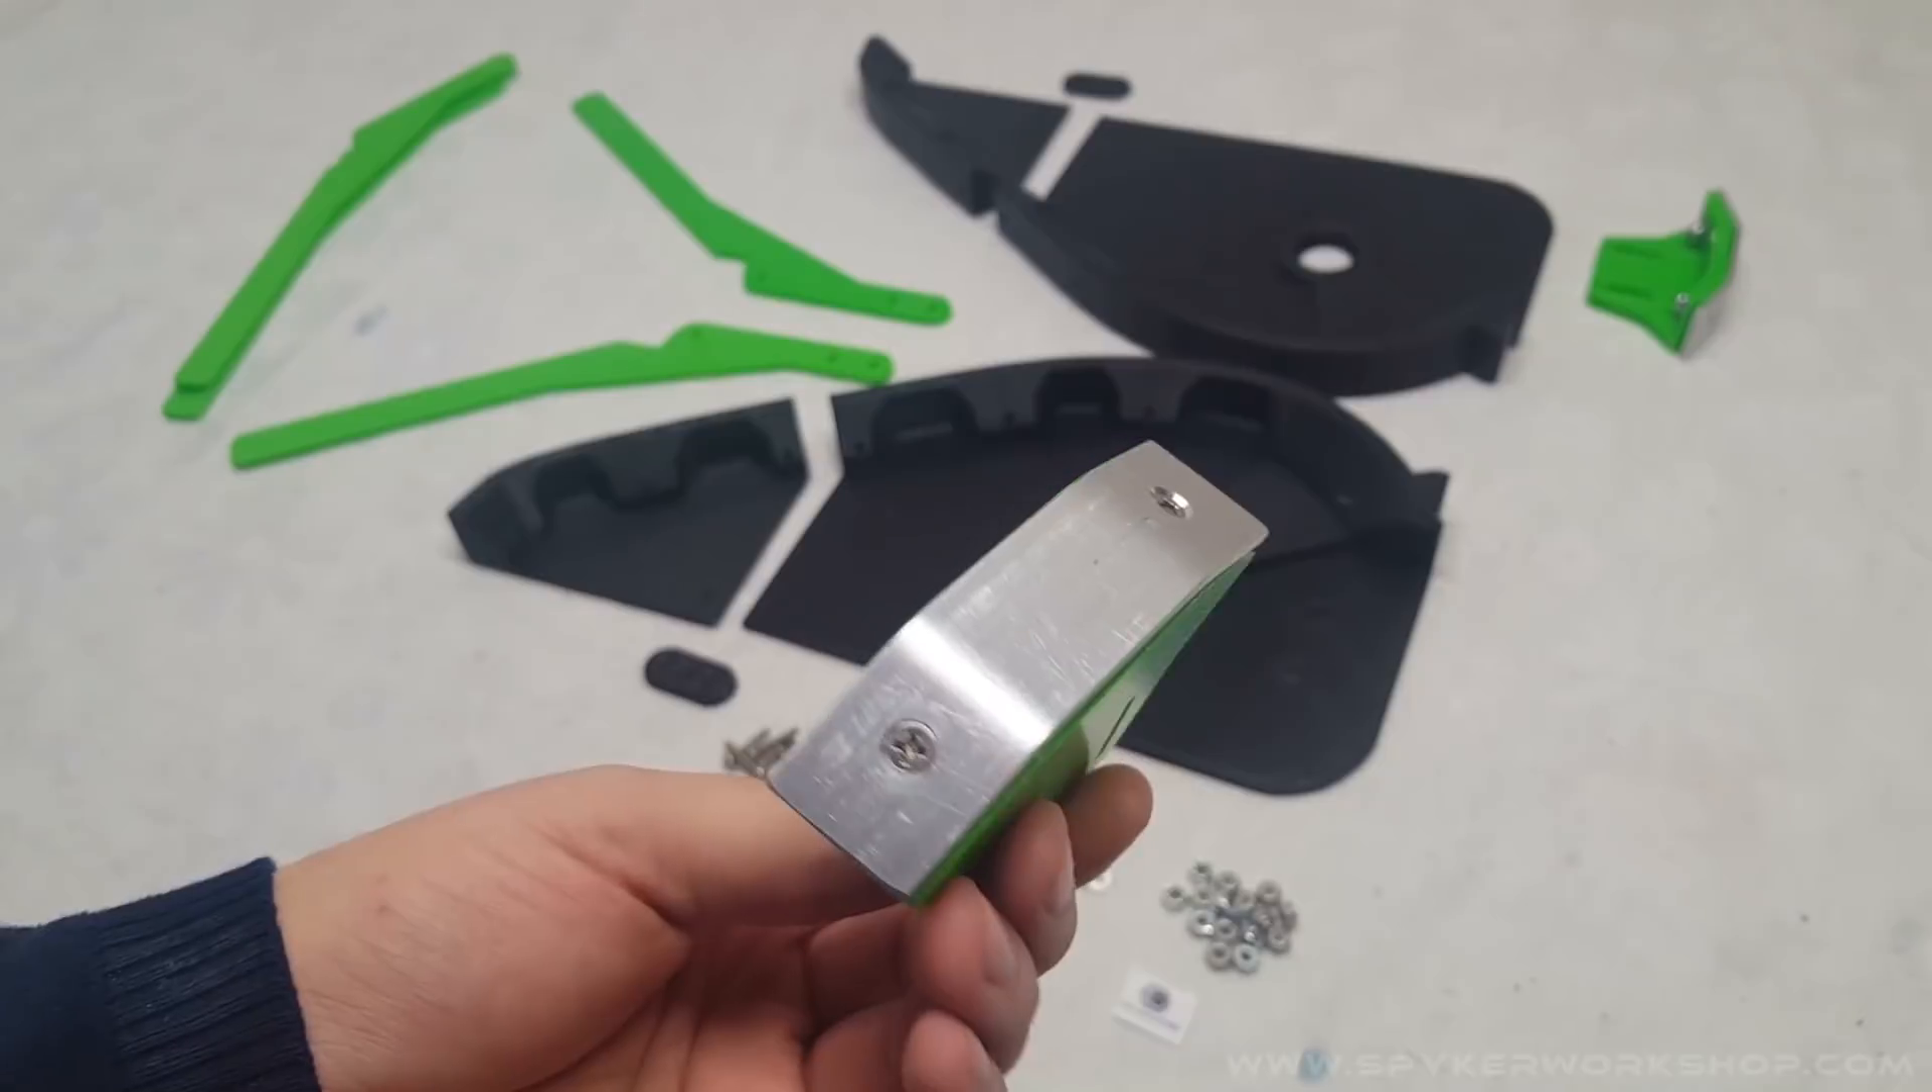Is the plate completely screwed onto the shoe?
Yes.